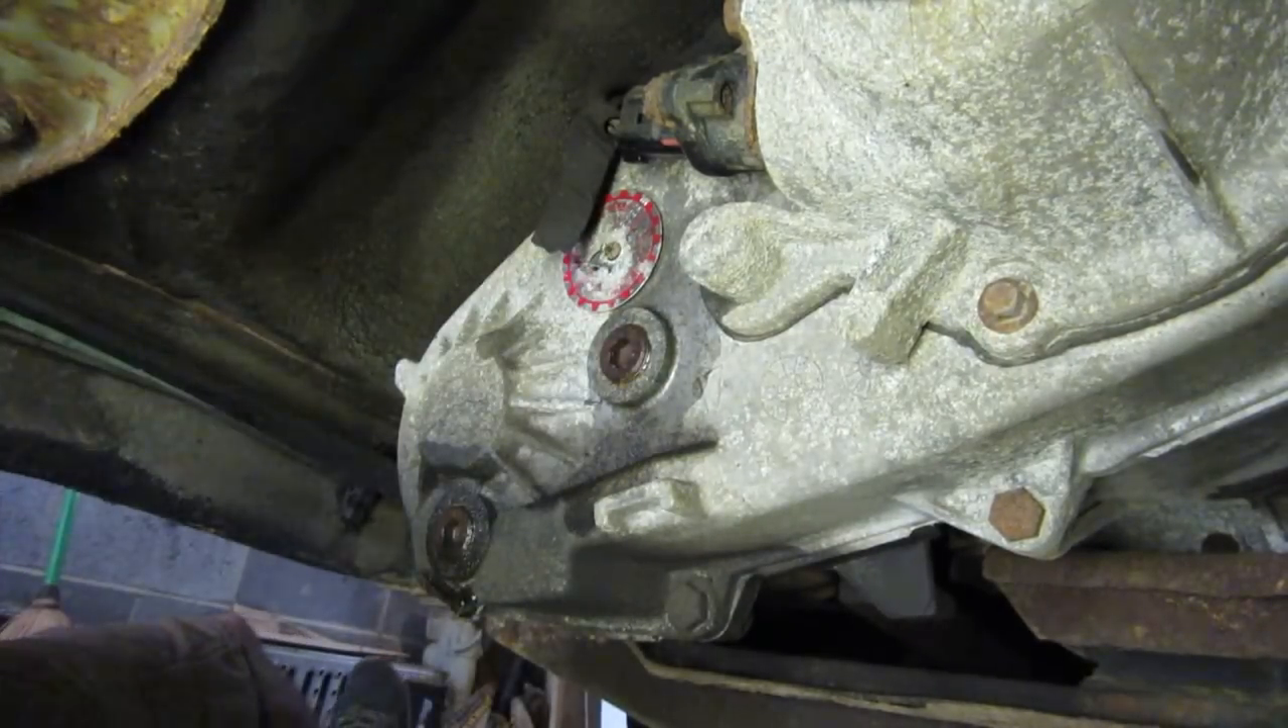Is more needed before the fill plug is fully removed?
Yes.